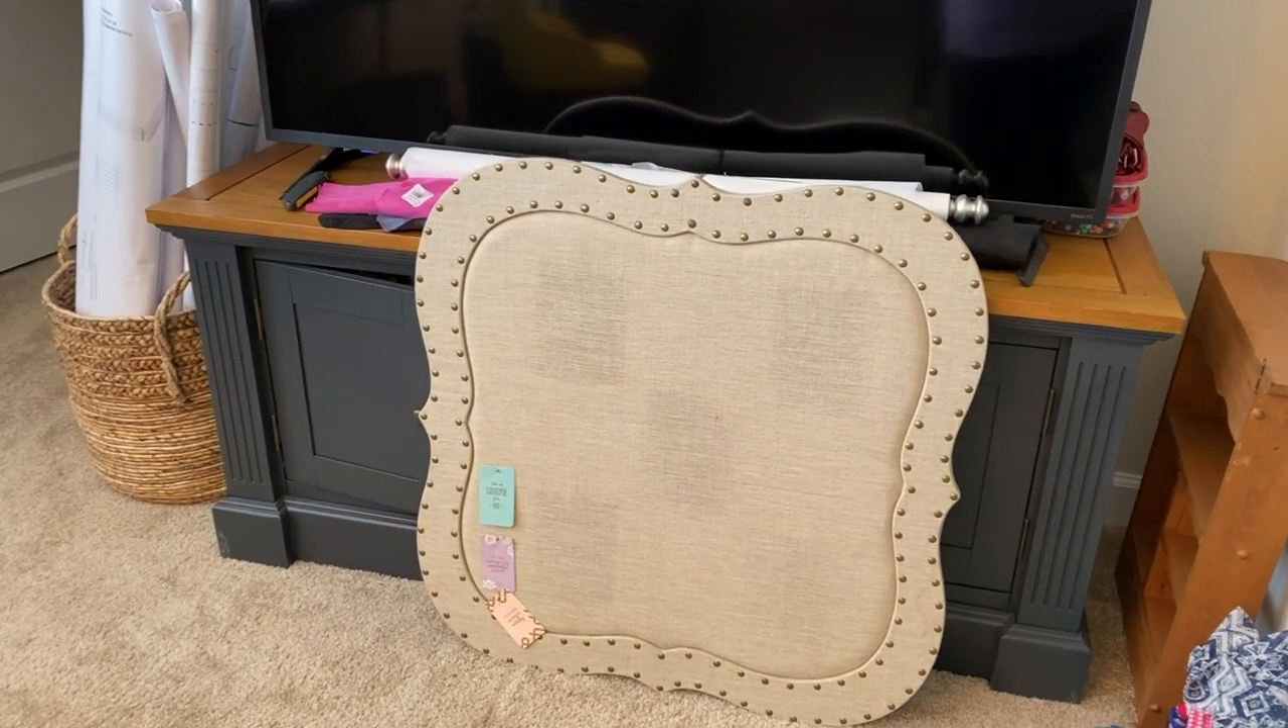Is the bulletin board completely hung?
No.